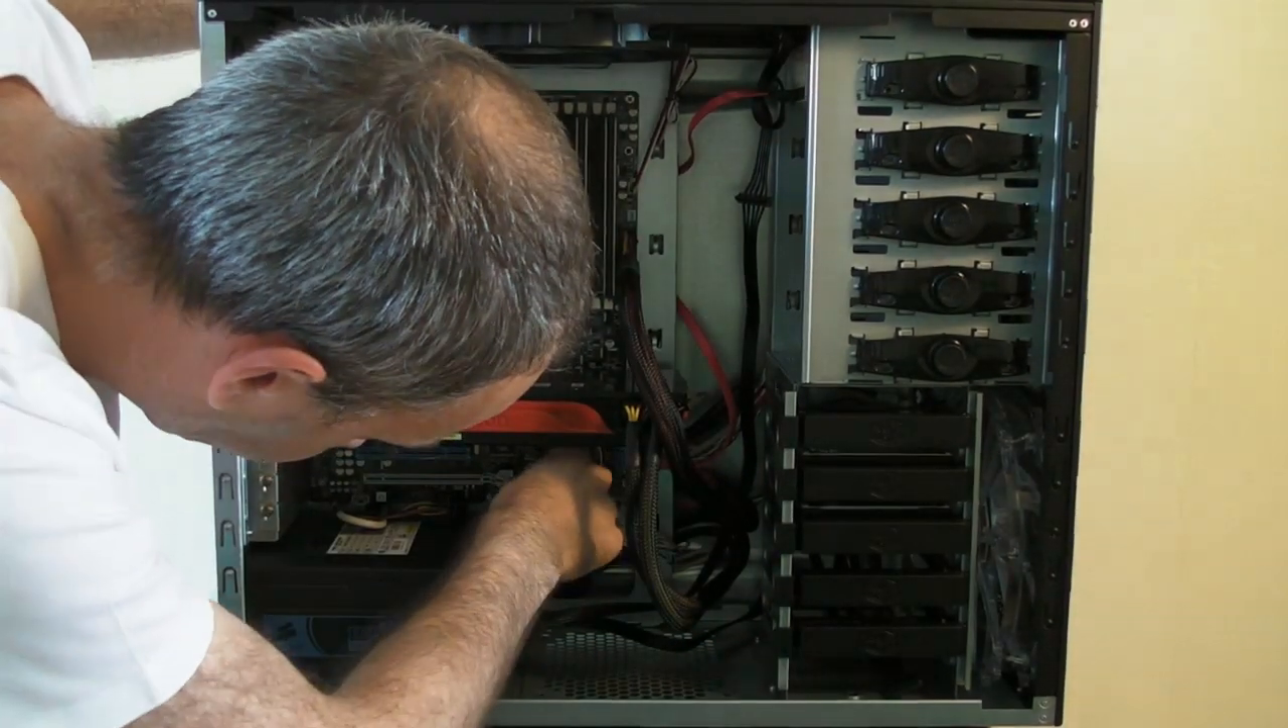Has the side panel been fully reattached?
No.